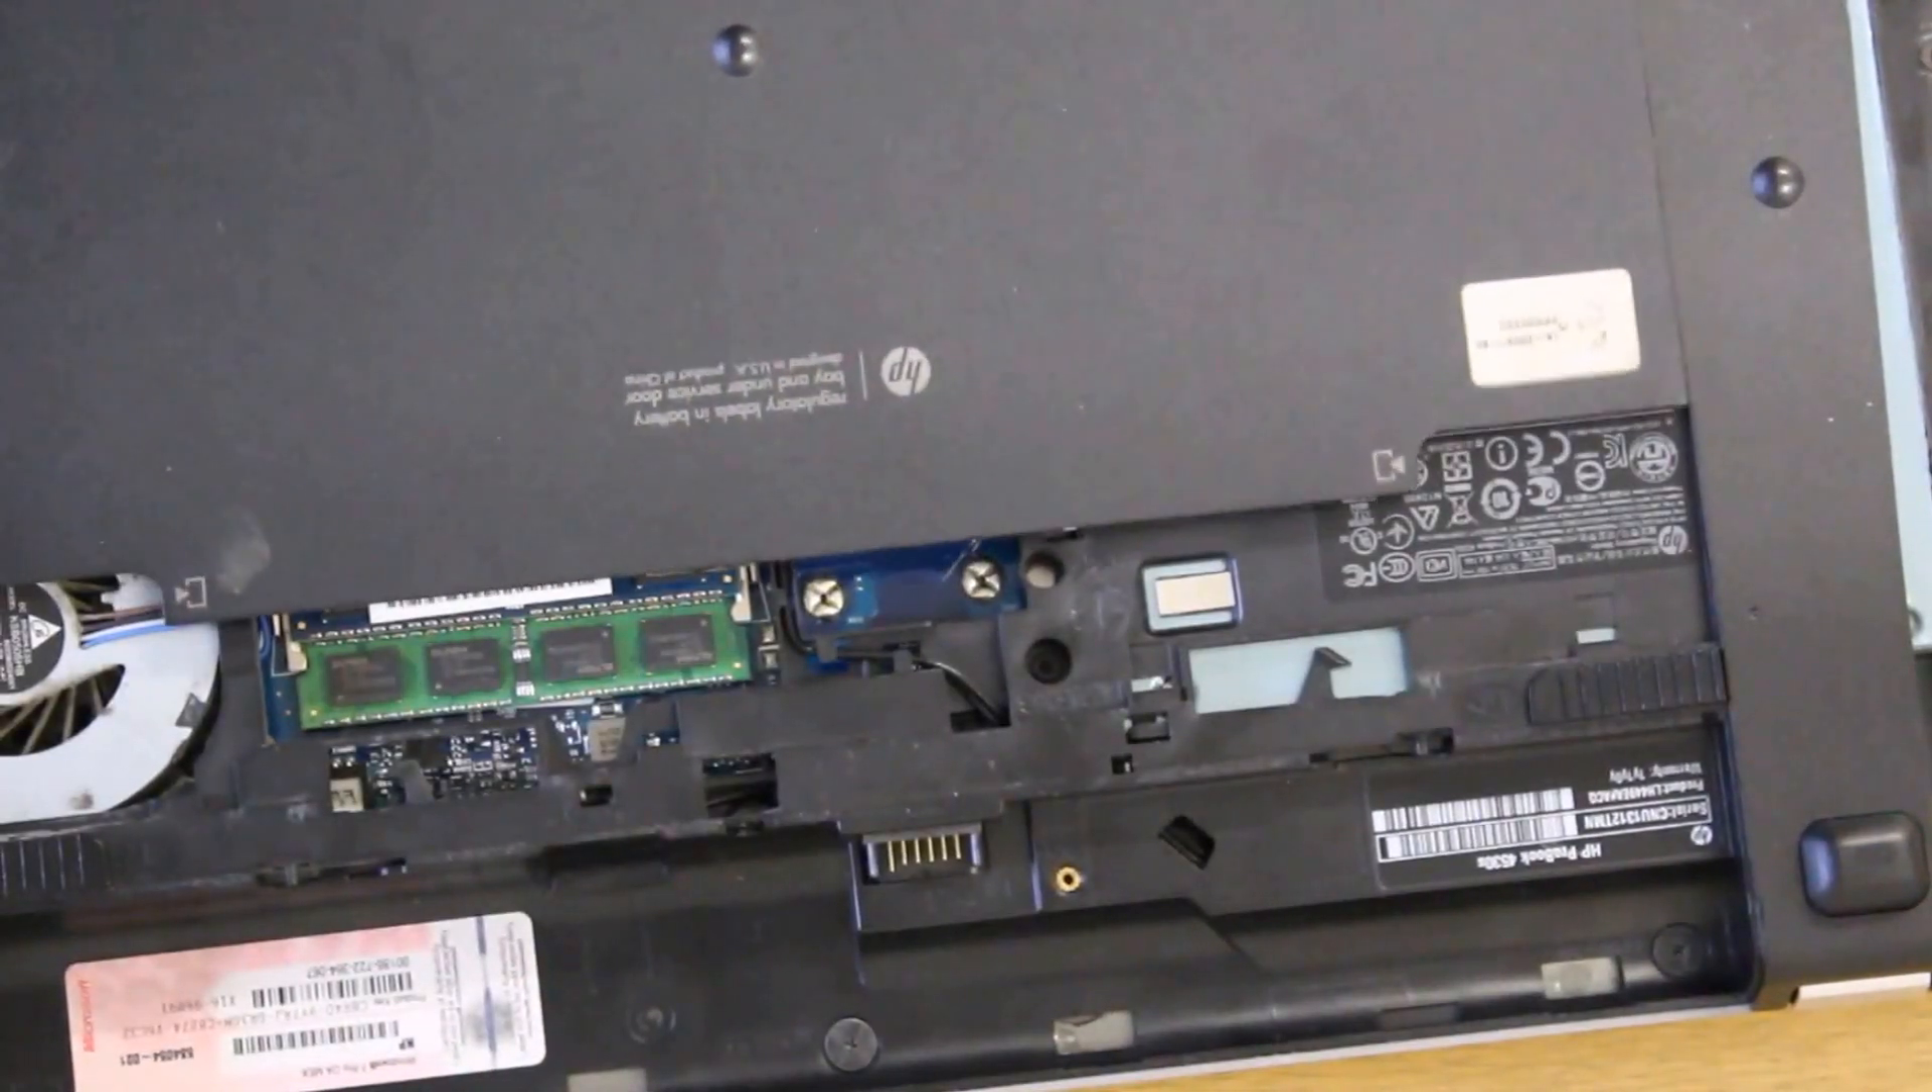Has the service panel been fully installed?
No.